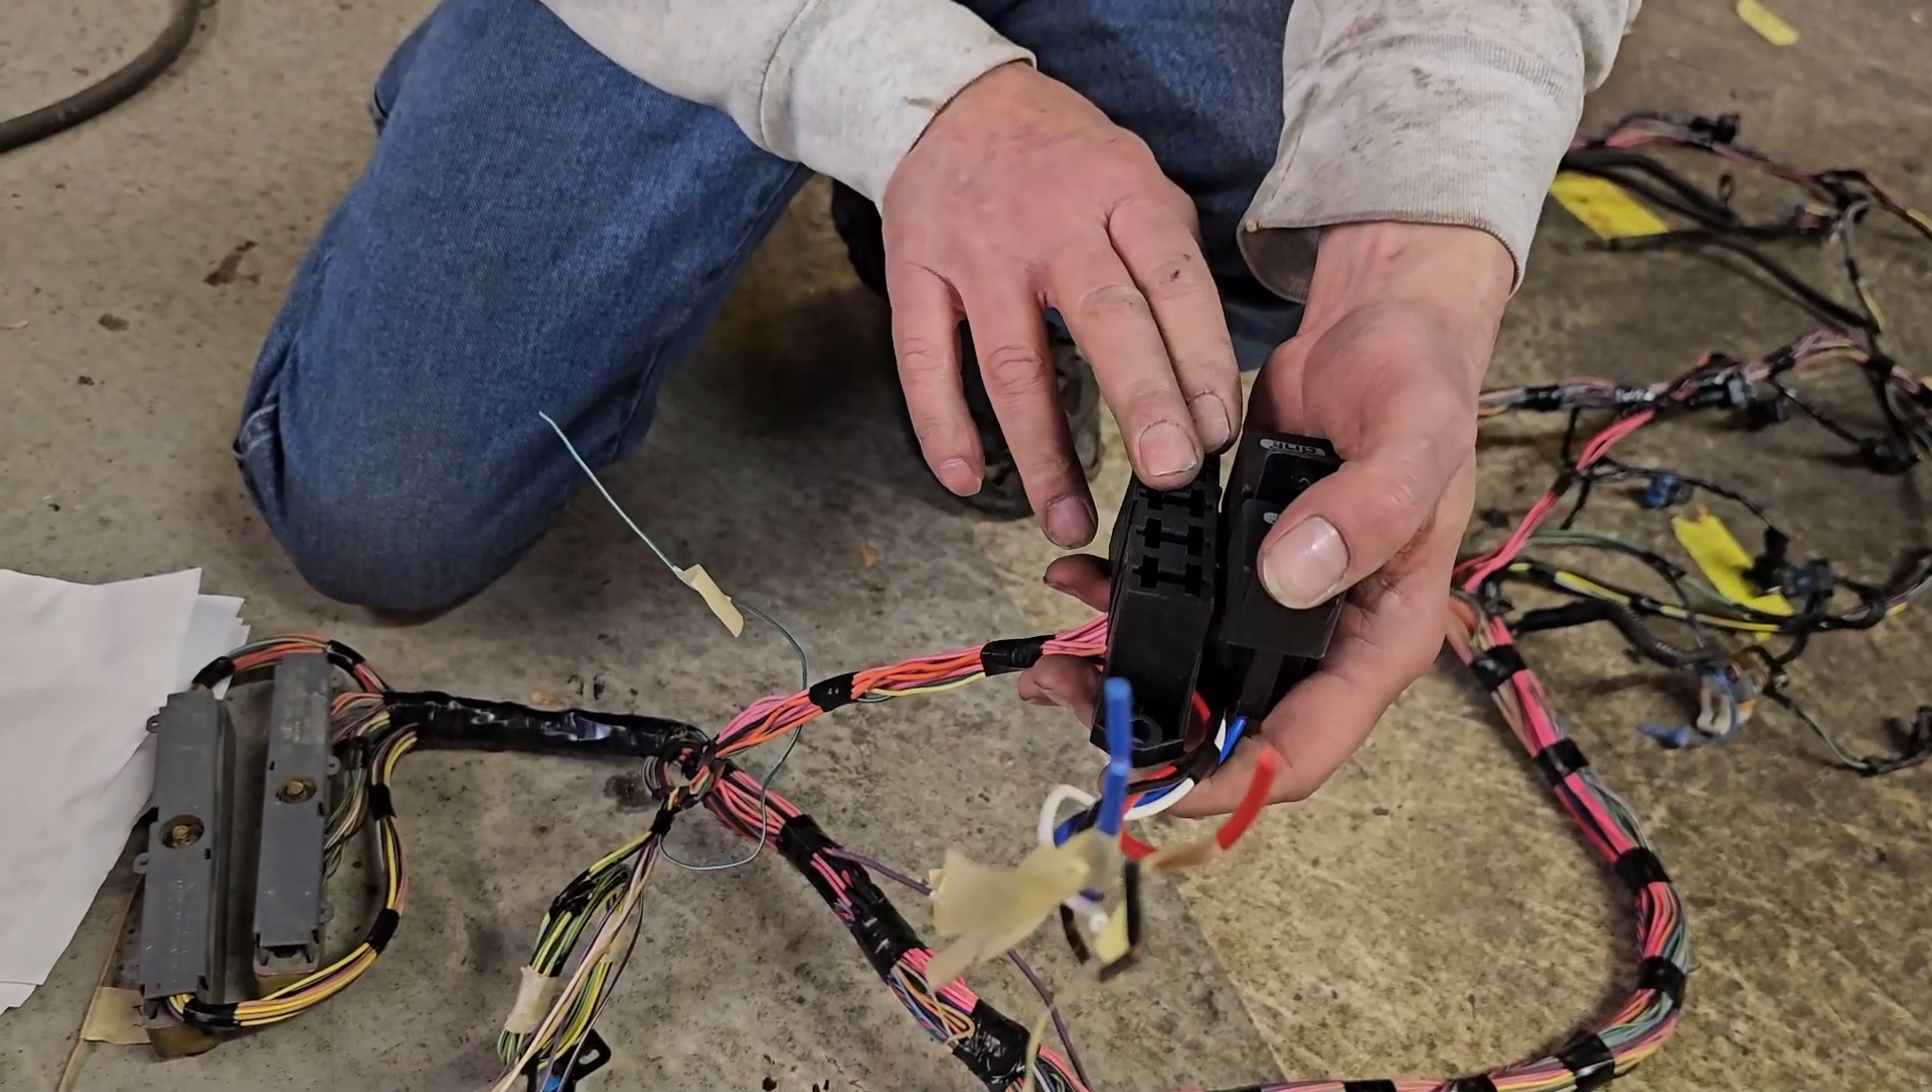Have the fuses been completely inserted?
No.